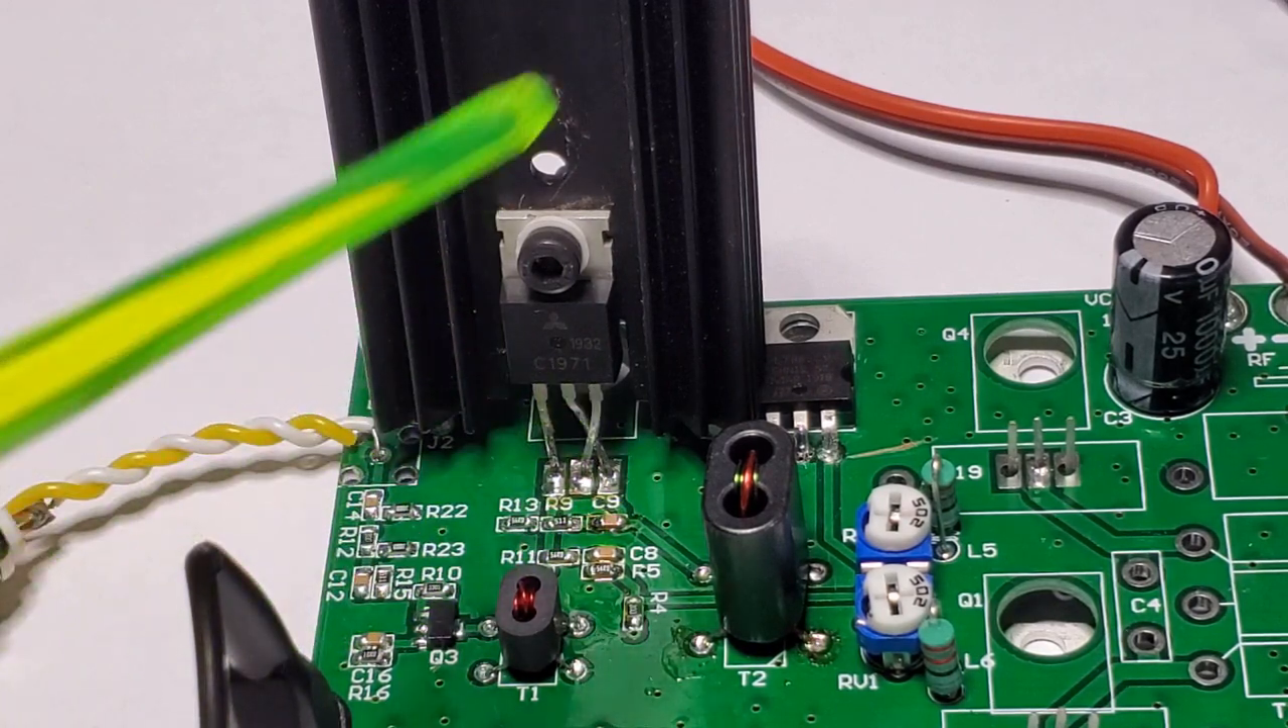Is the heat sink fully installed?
Yes.